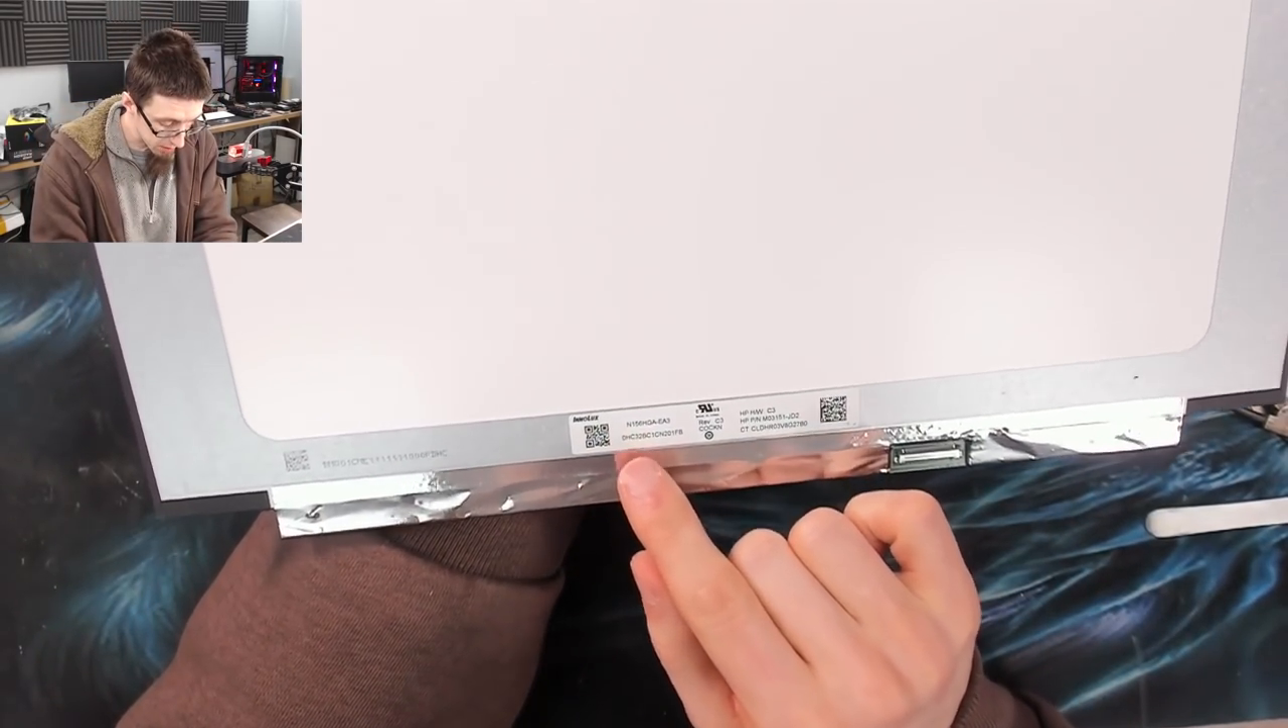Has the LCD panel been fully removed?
Yes.